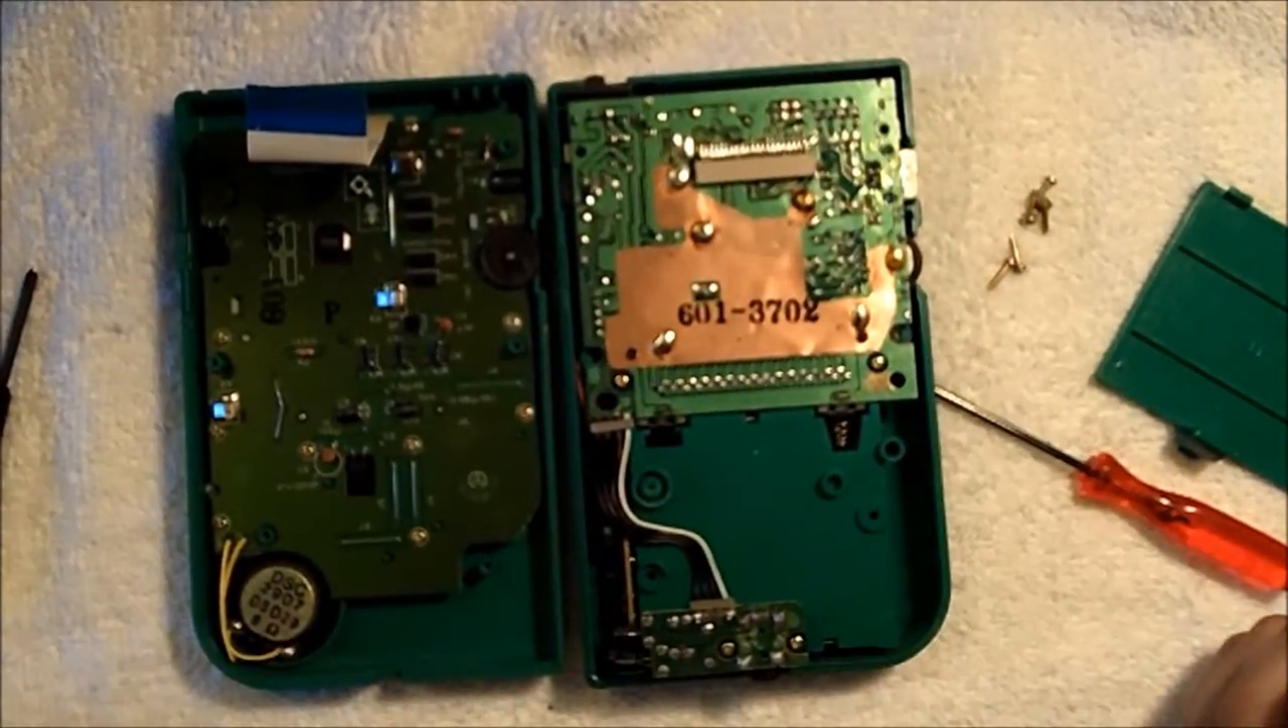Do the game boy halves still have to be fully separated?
No.